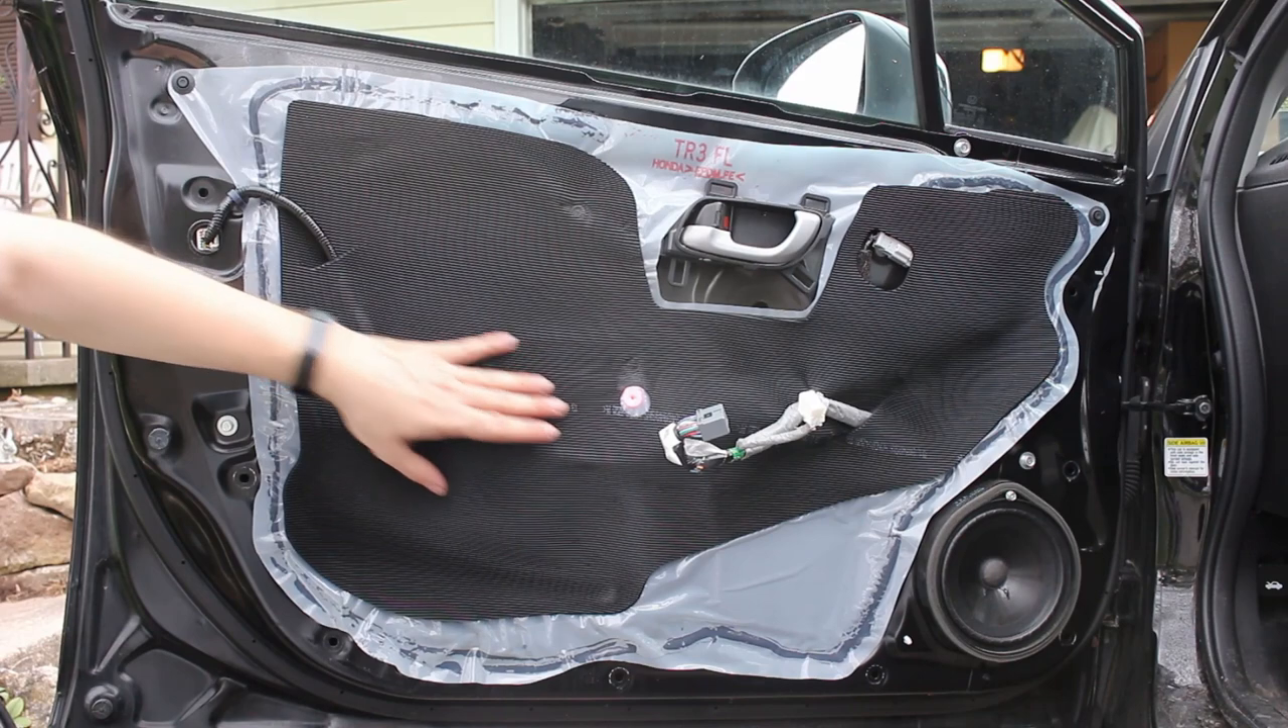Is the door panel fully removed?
Yes.